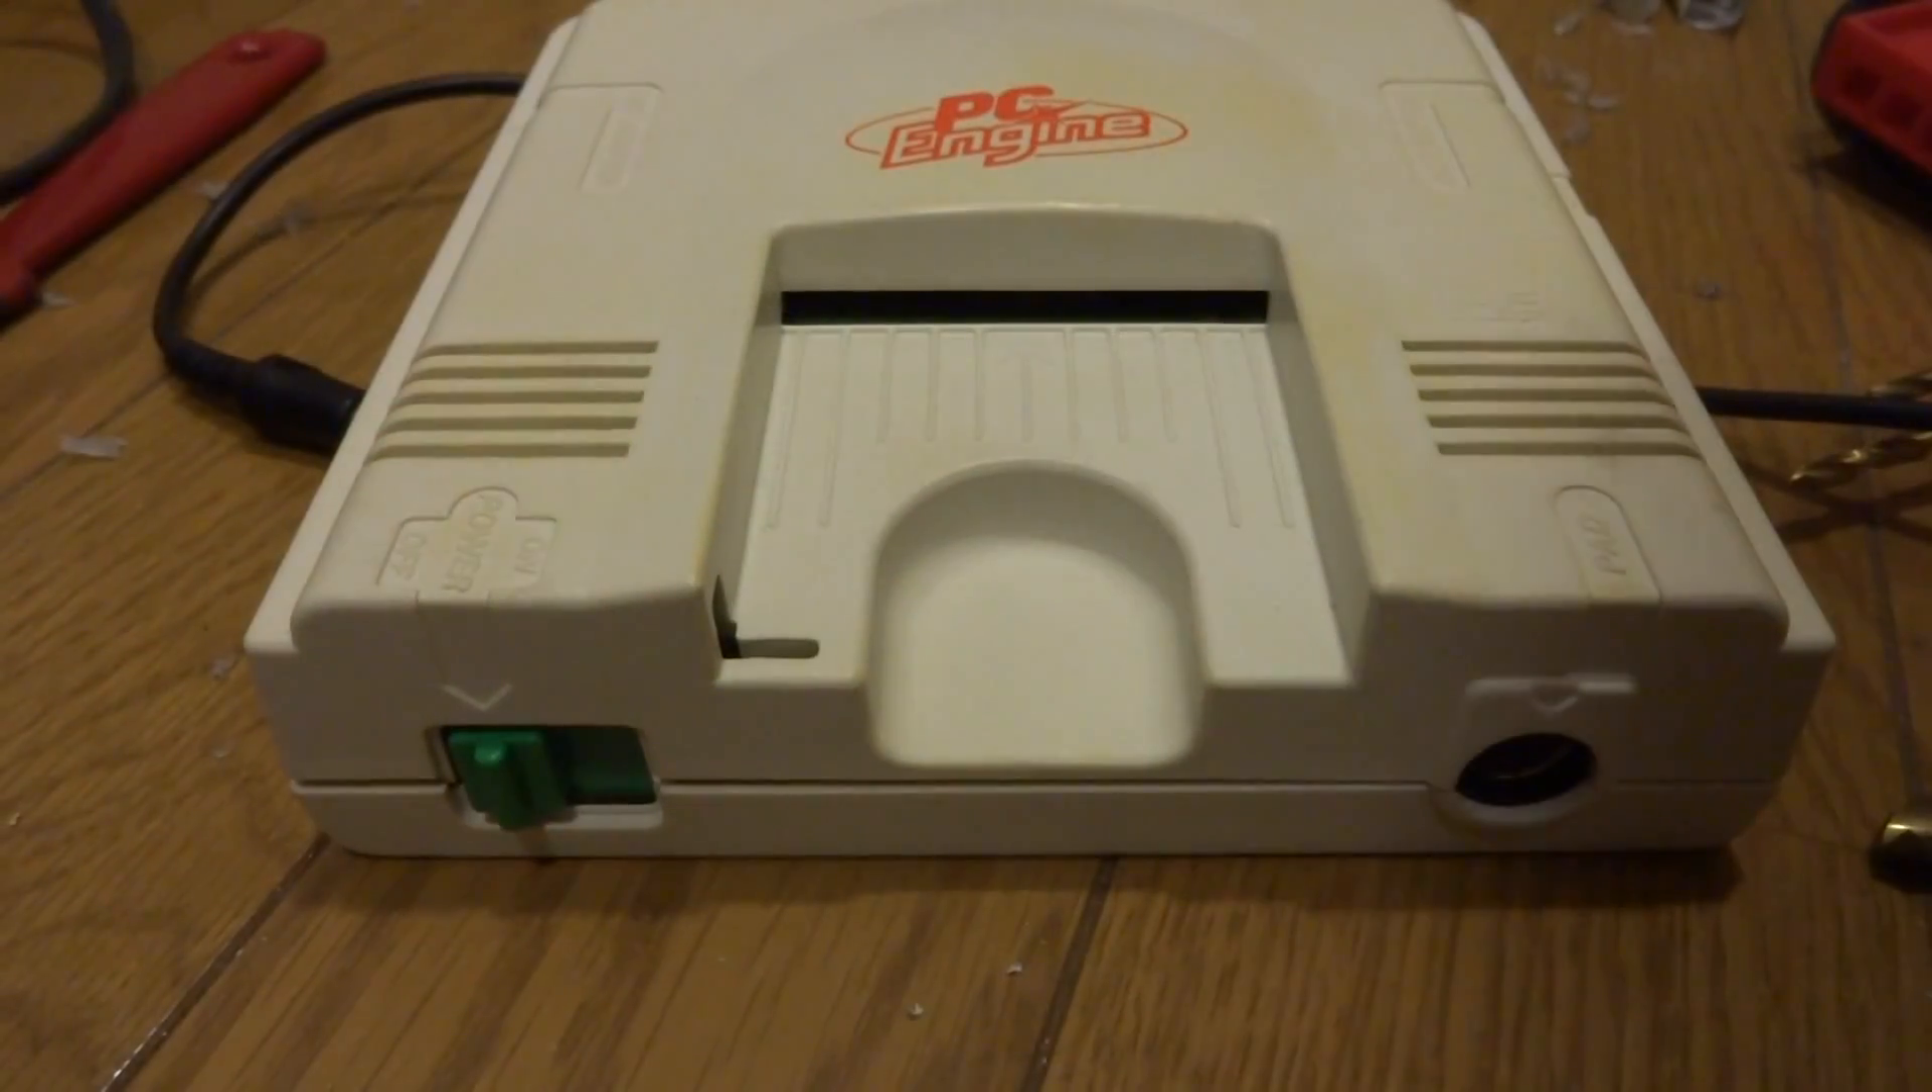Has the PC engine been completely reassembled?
Yes.